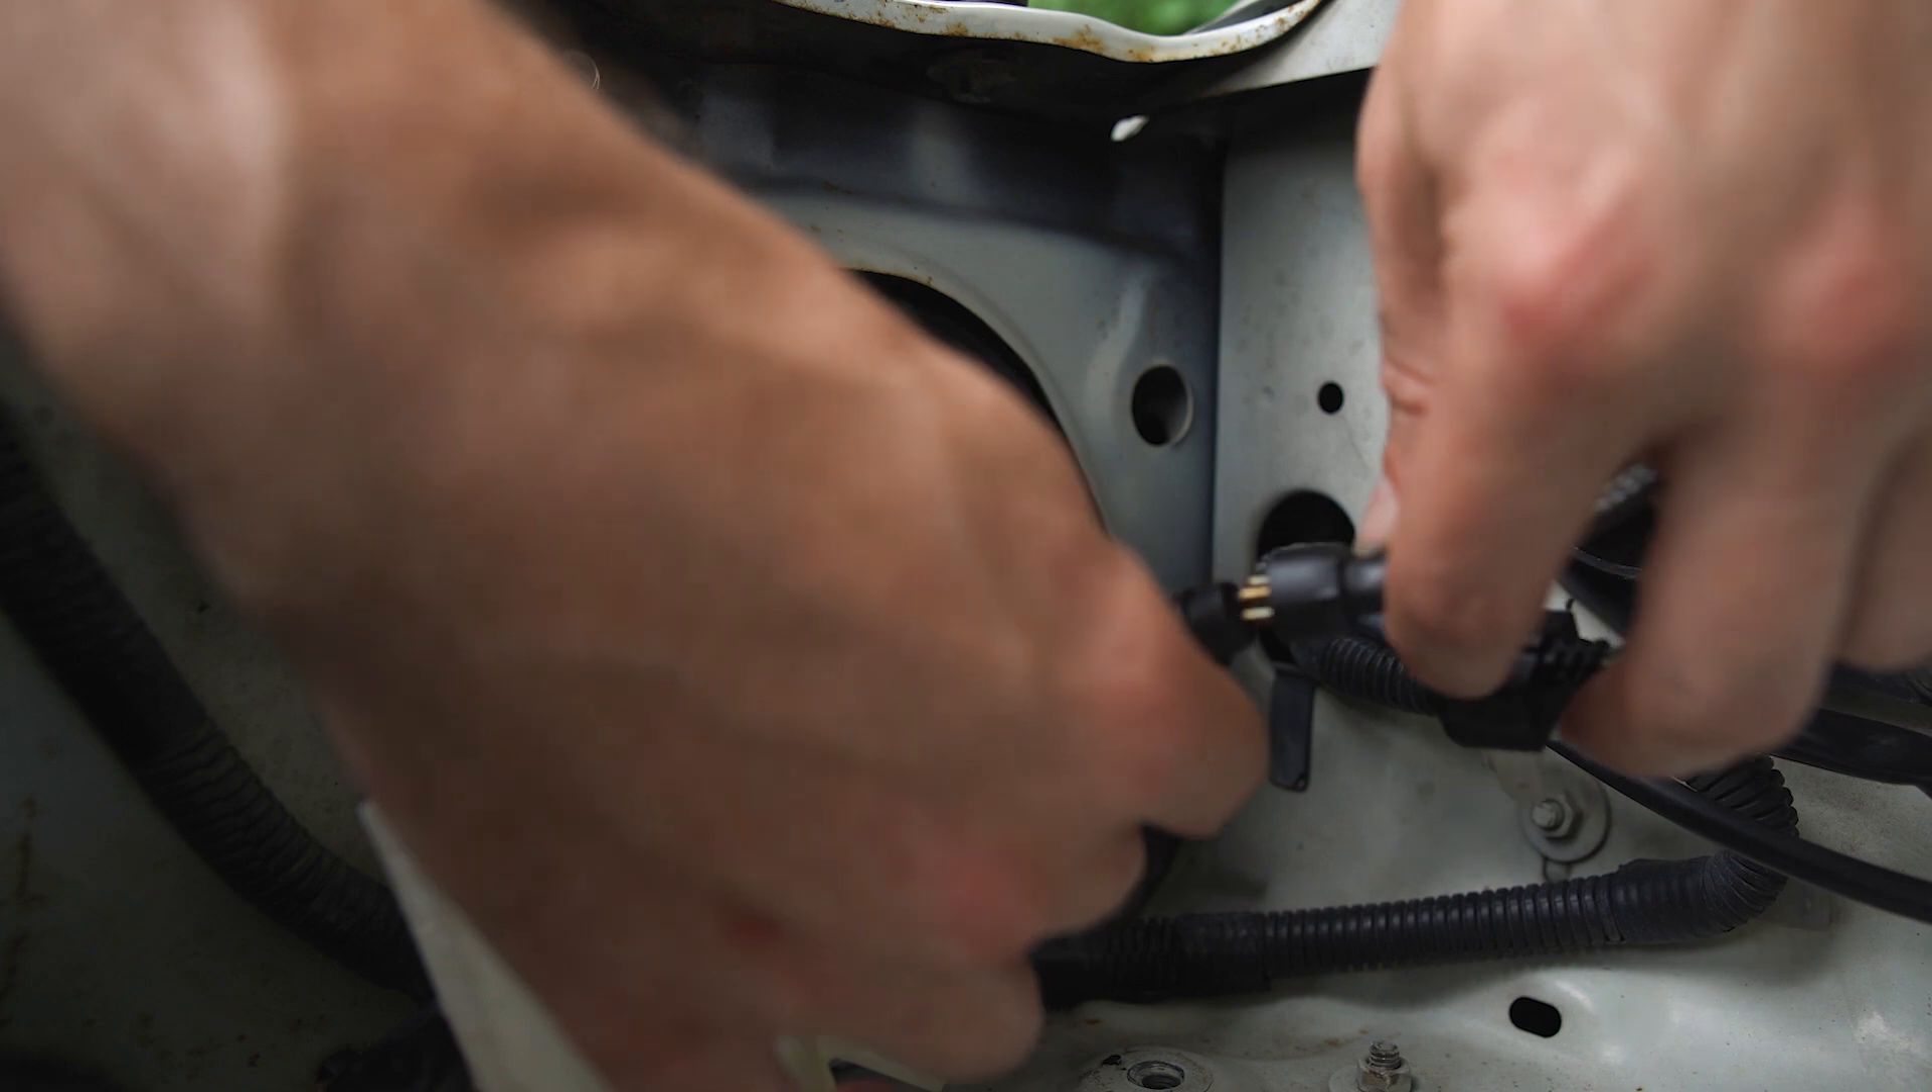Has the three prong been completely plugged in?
No.